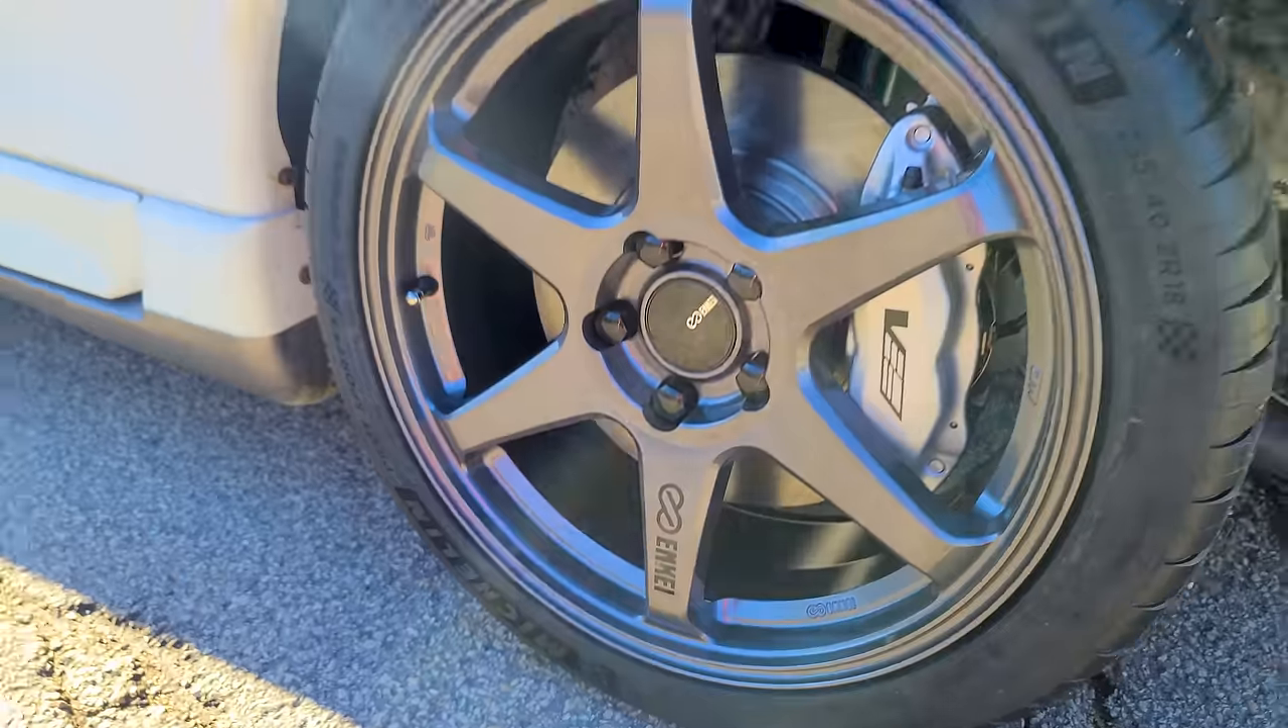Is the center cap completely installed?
Yes.